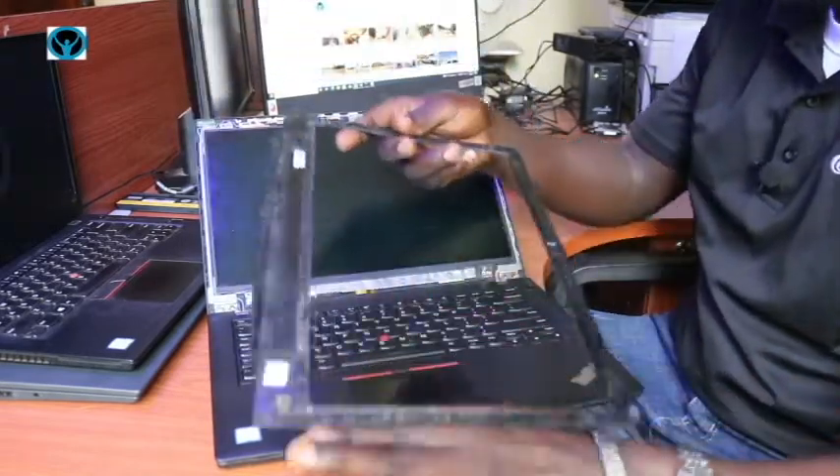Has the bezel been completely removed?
Yes.